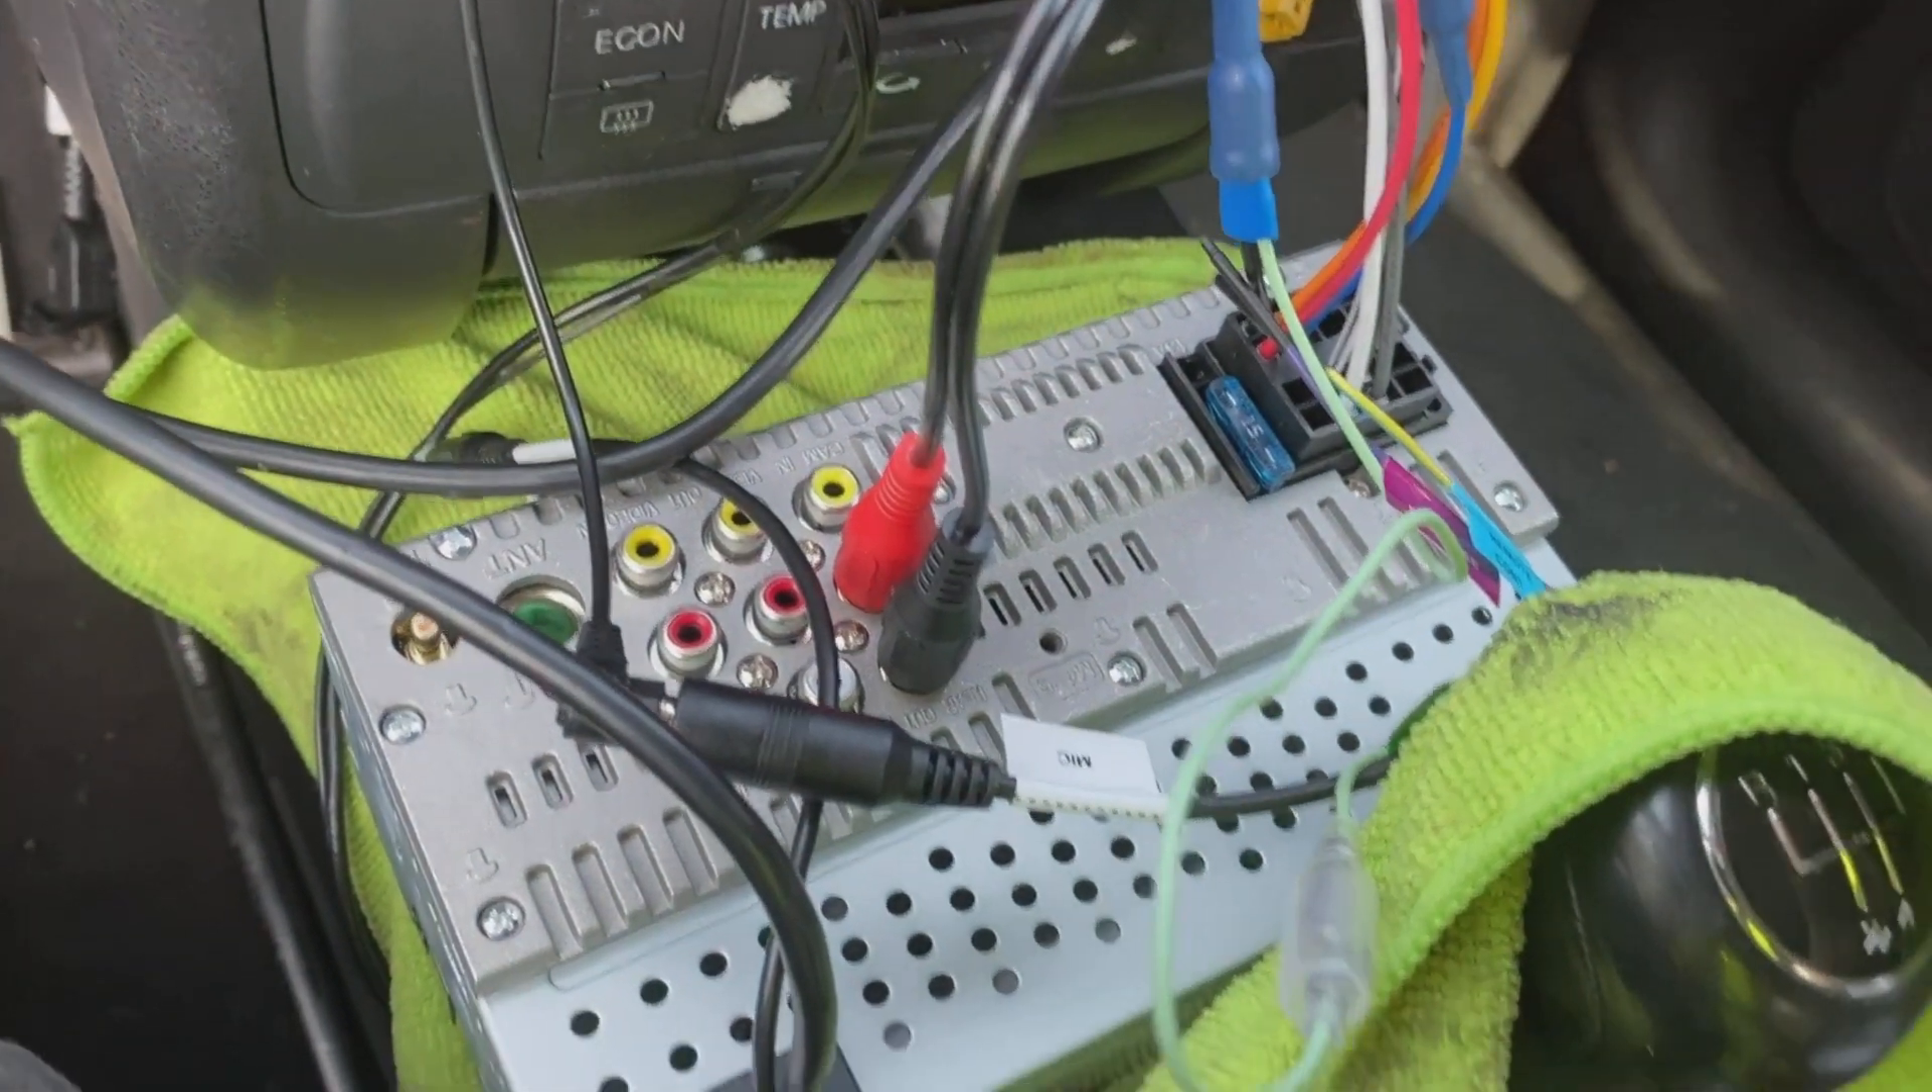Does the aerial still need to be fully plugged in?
Yes.